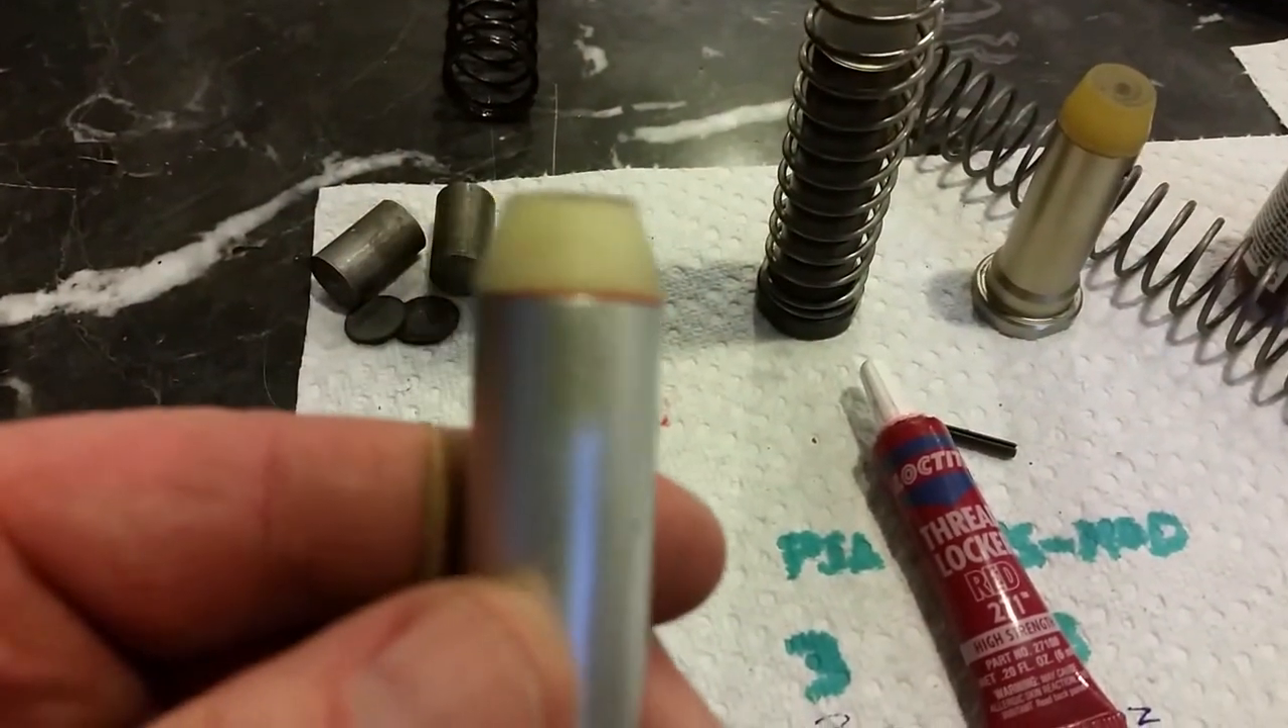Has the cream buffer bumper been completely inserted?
Yes.